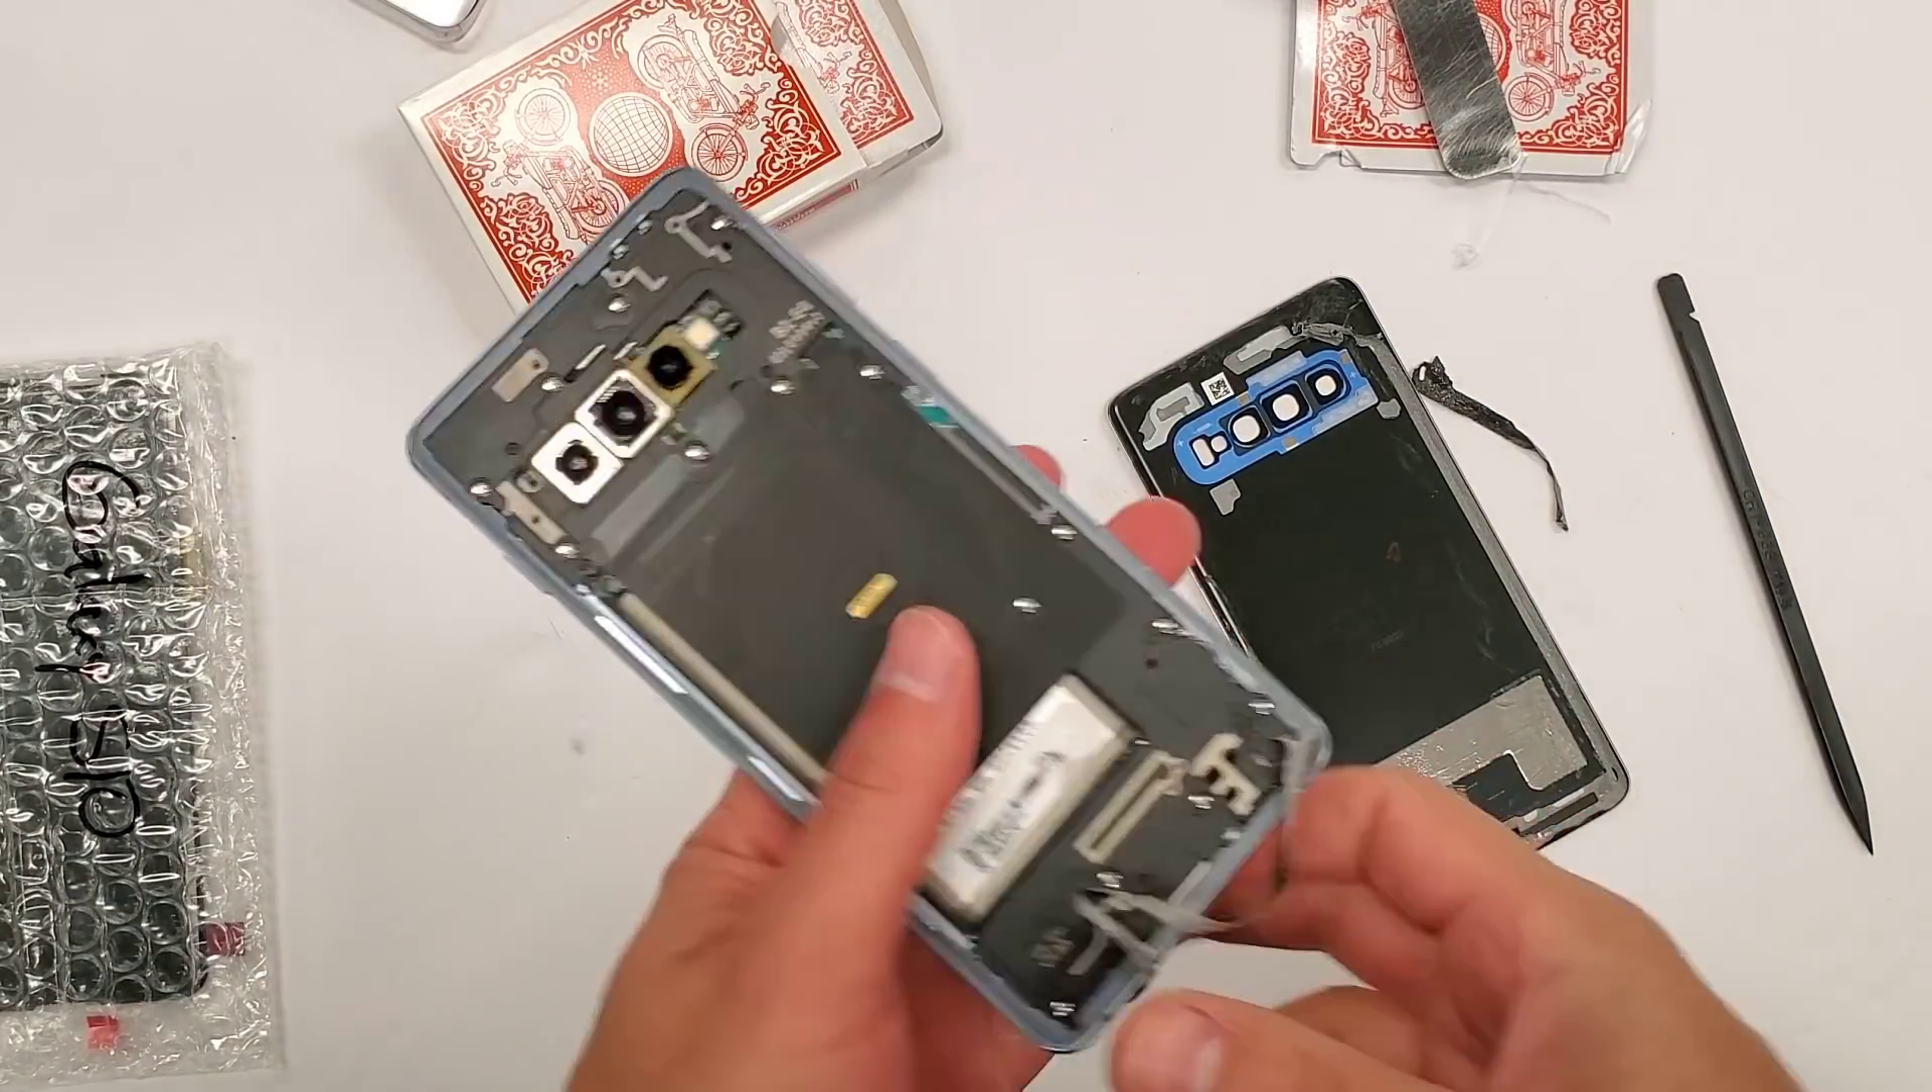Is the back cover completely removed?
Yes.